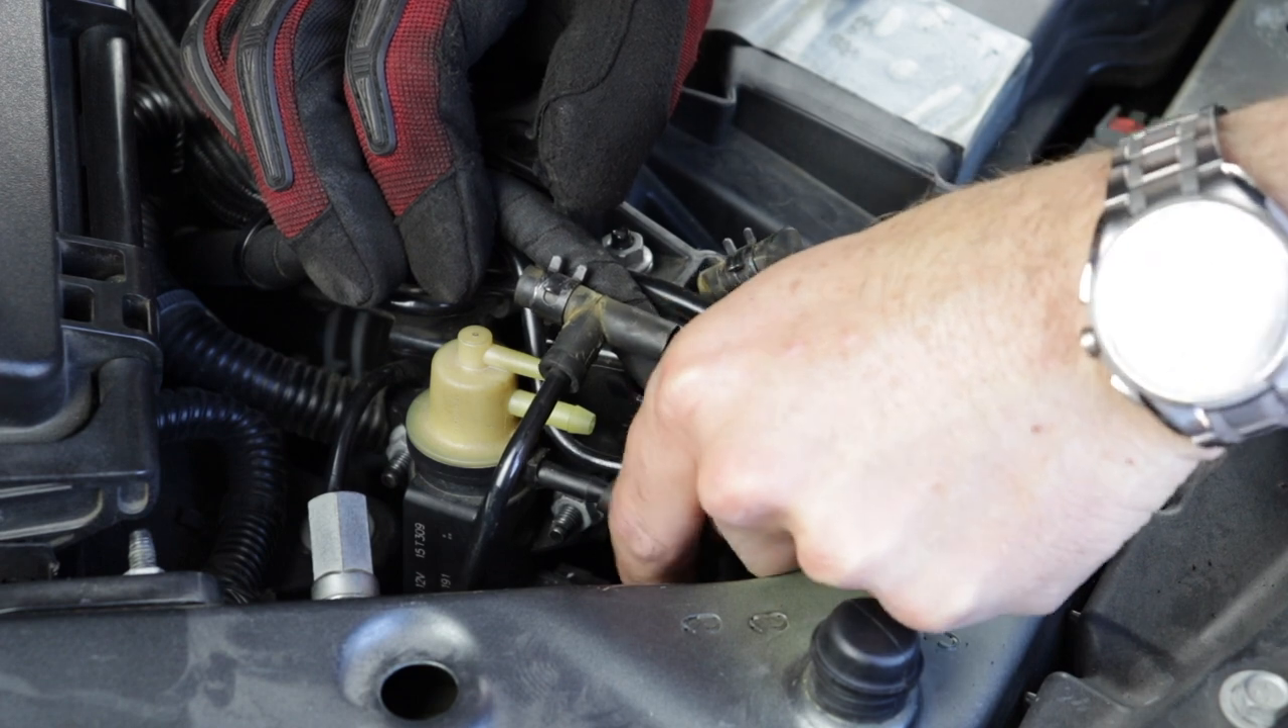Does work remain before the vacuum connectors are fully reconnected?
Yes.